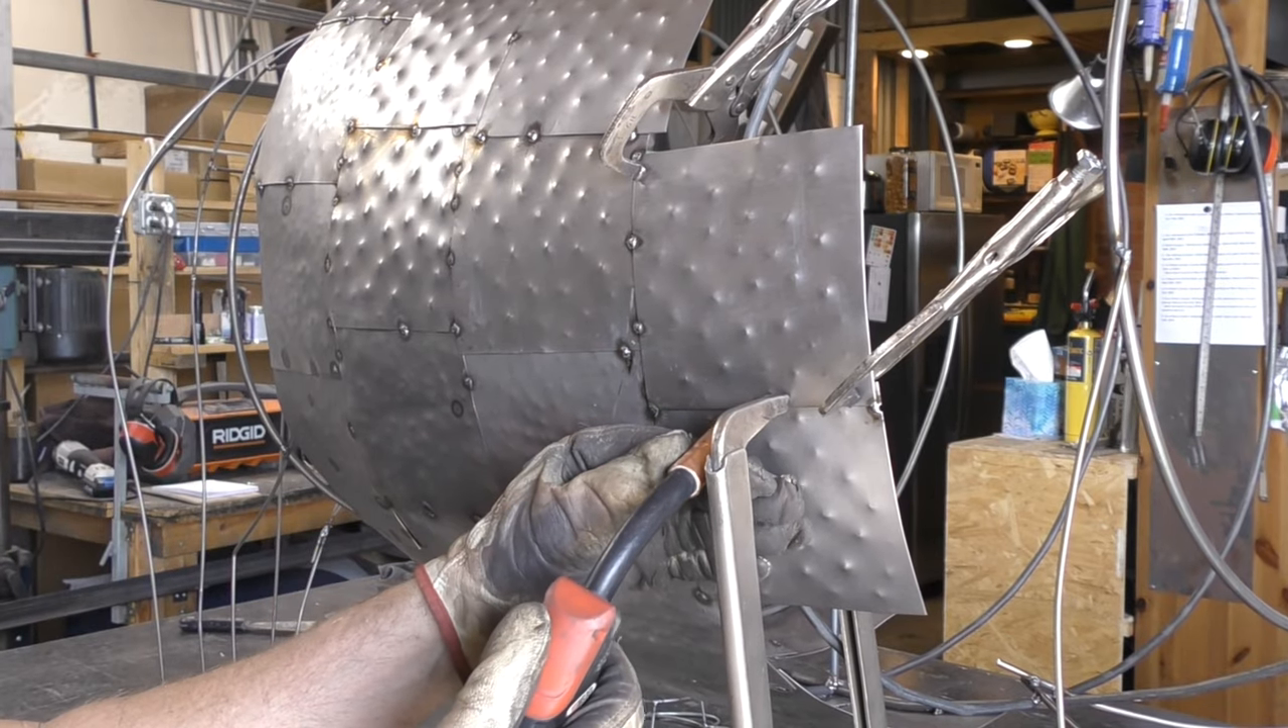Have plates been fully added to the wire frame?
No.